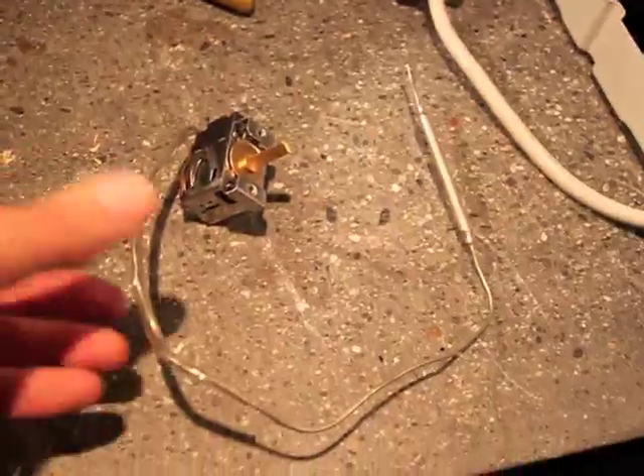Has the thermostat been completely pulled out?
Yes.